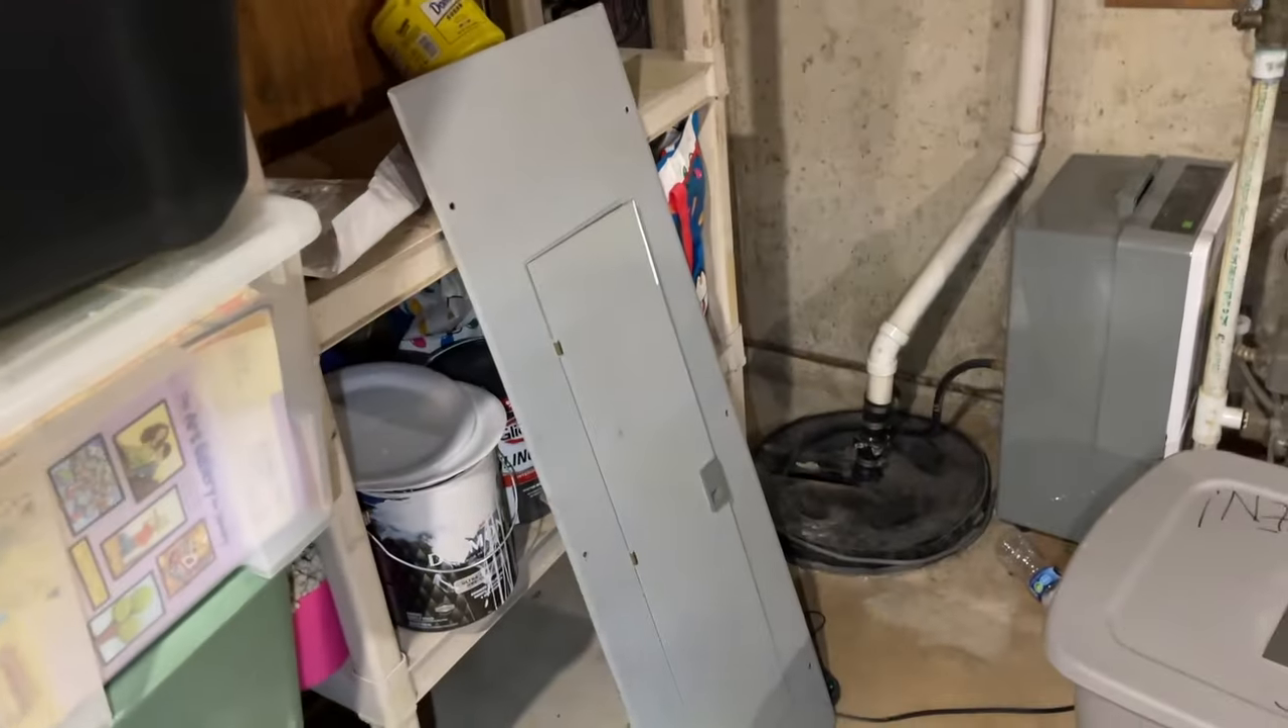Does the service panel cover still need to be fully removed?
No.